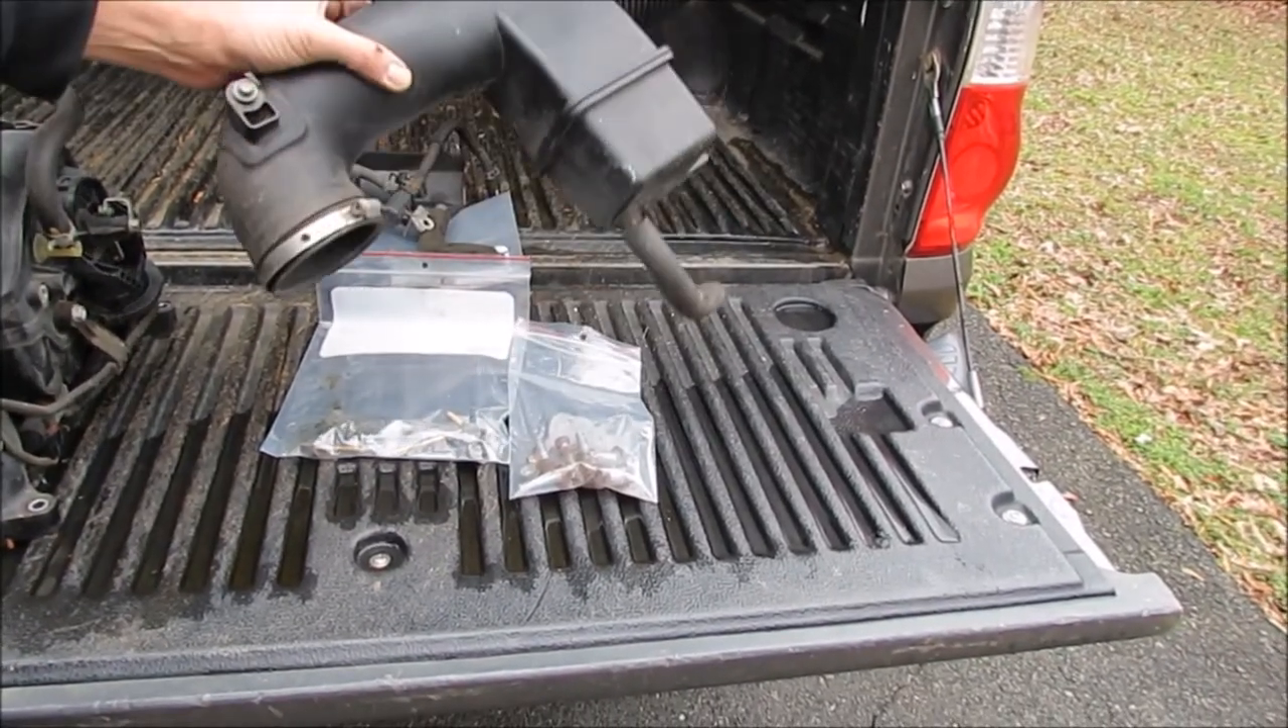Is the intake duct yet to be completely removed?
No.